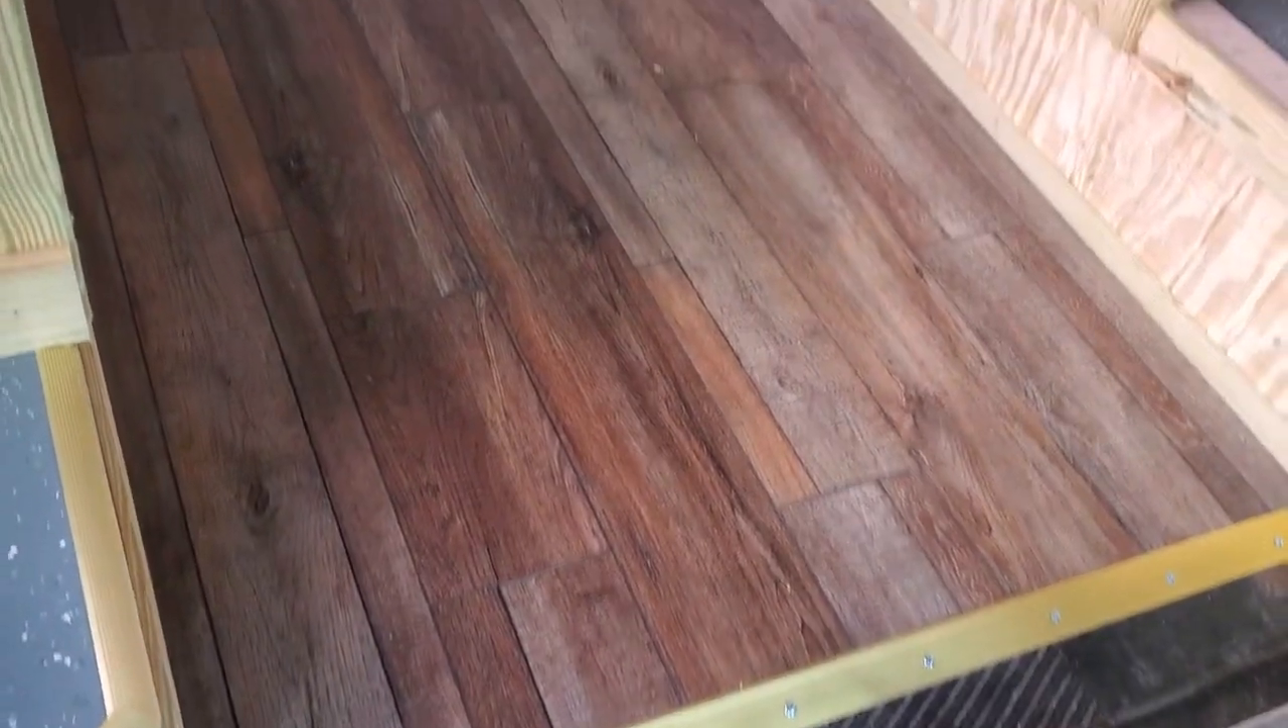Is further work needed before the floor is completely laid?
No.